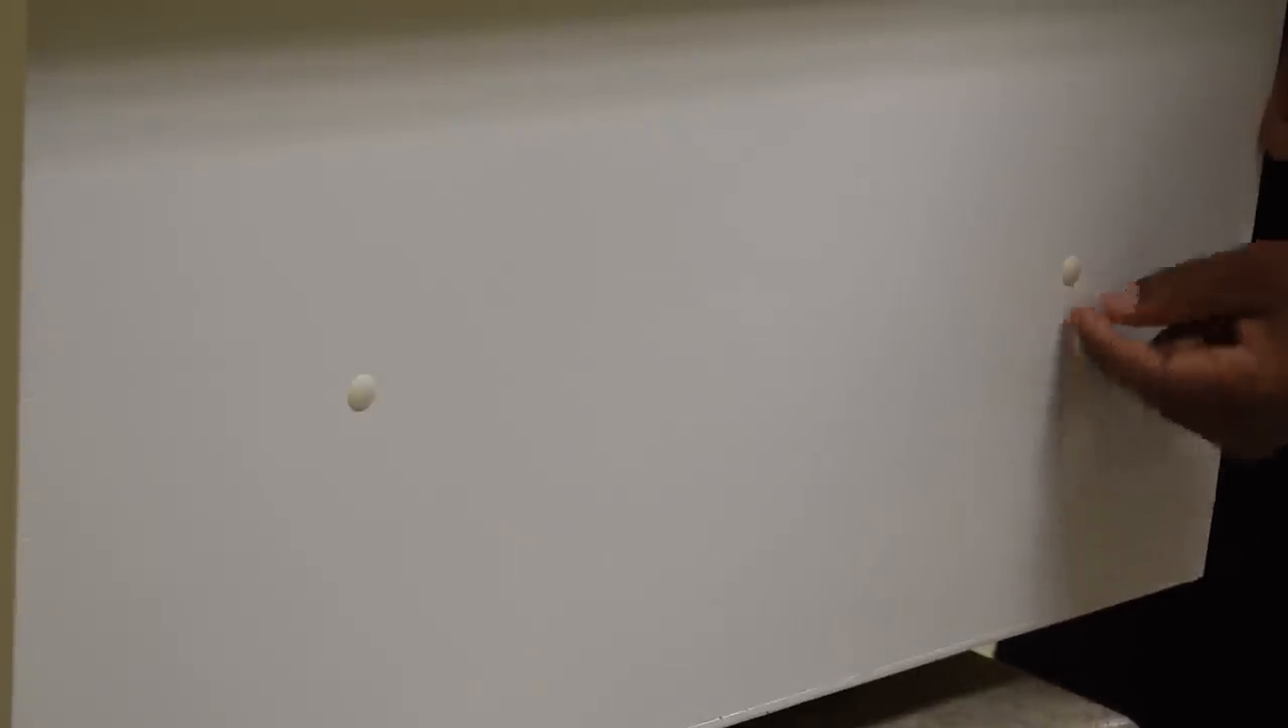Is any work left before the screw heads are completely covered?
No.